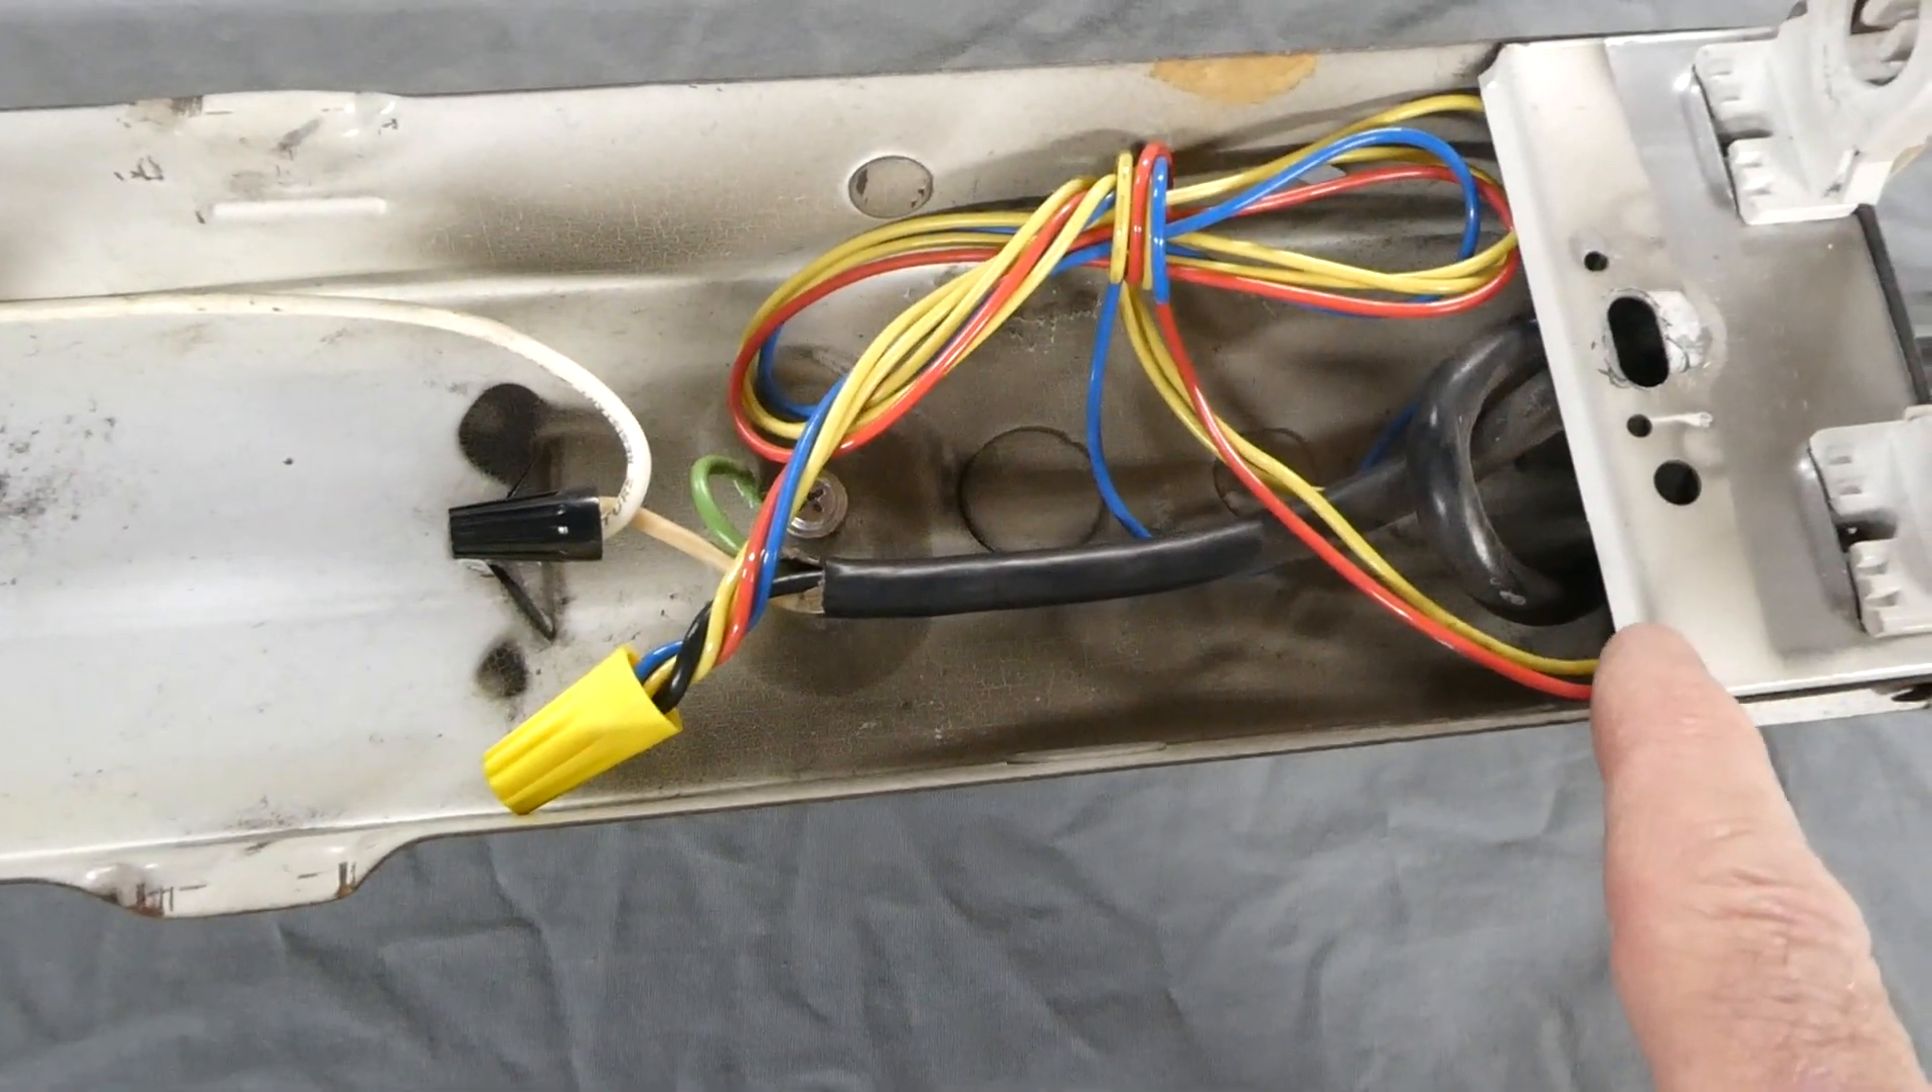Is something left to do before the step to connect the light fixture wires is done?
No.